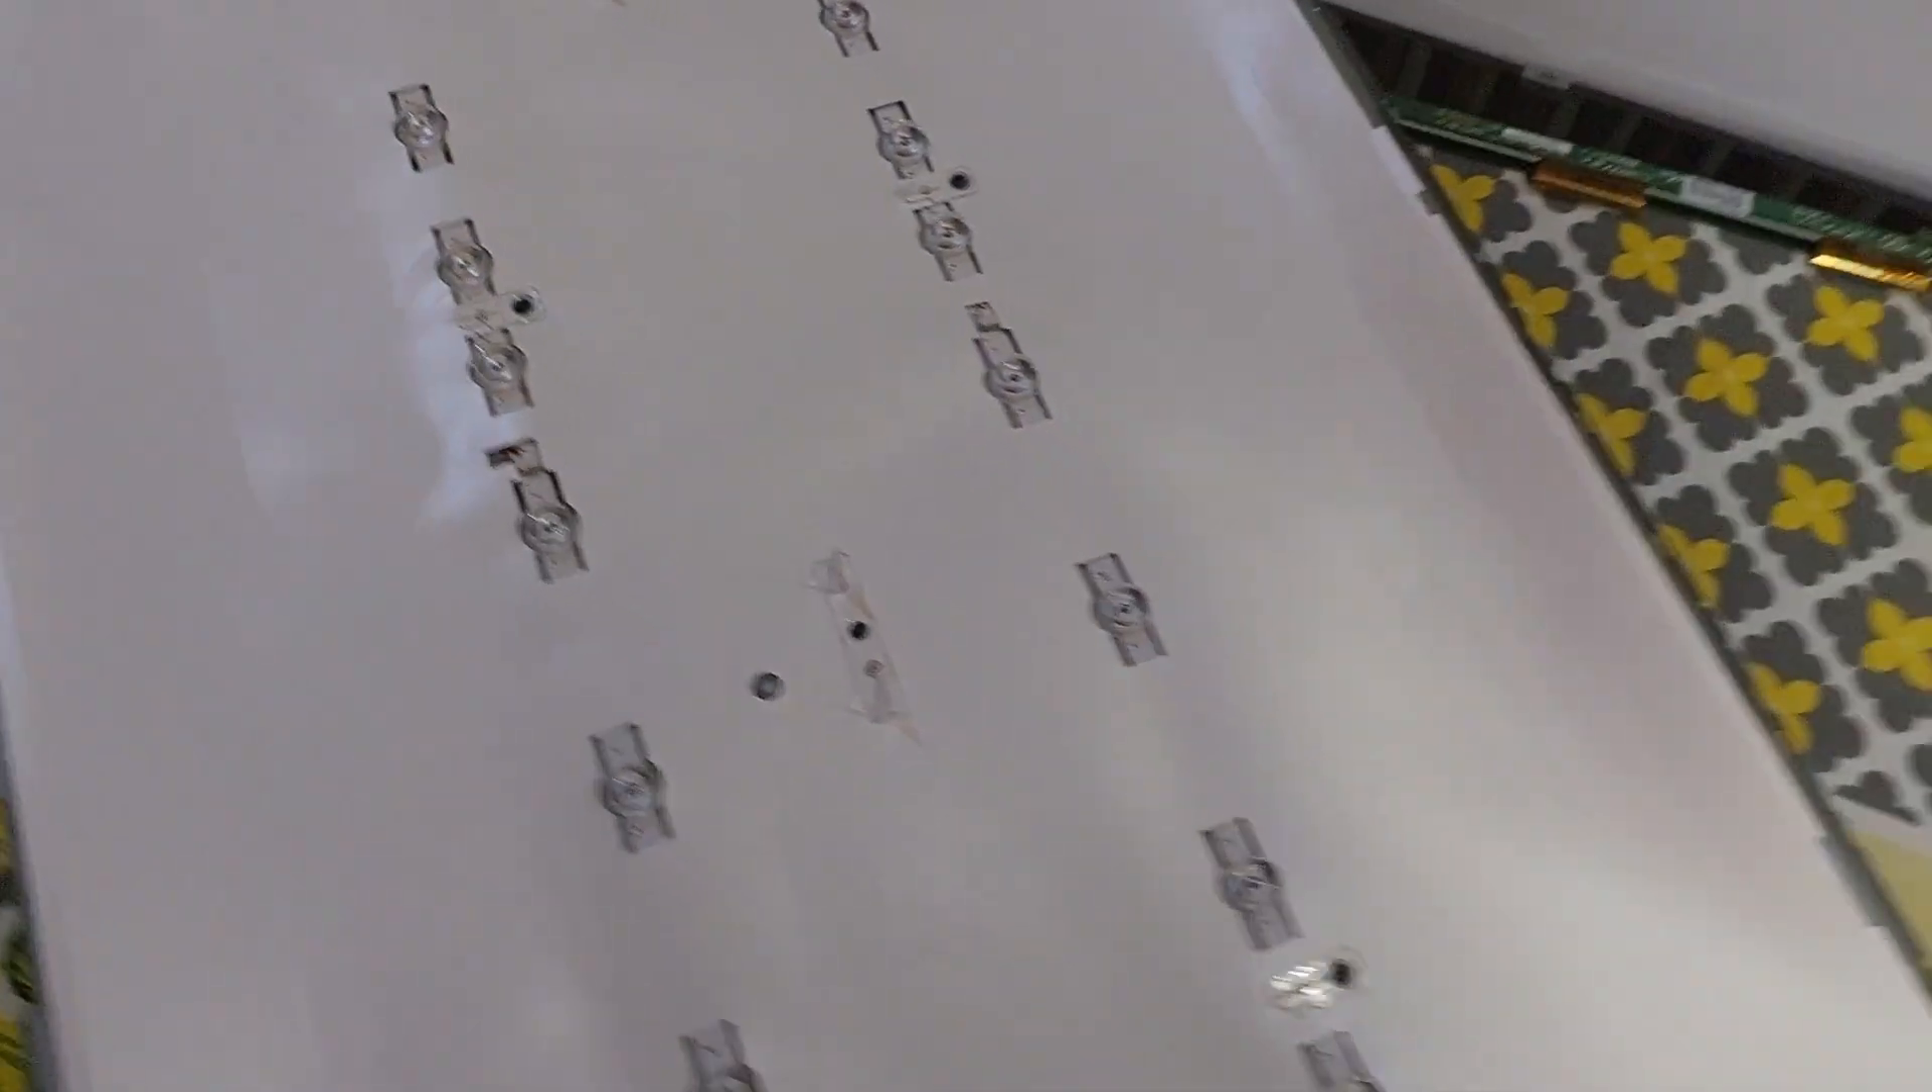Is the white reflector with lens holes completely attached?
Yes.